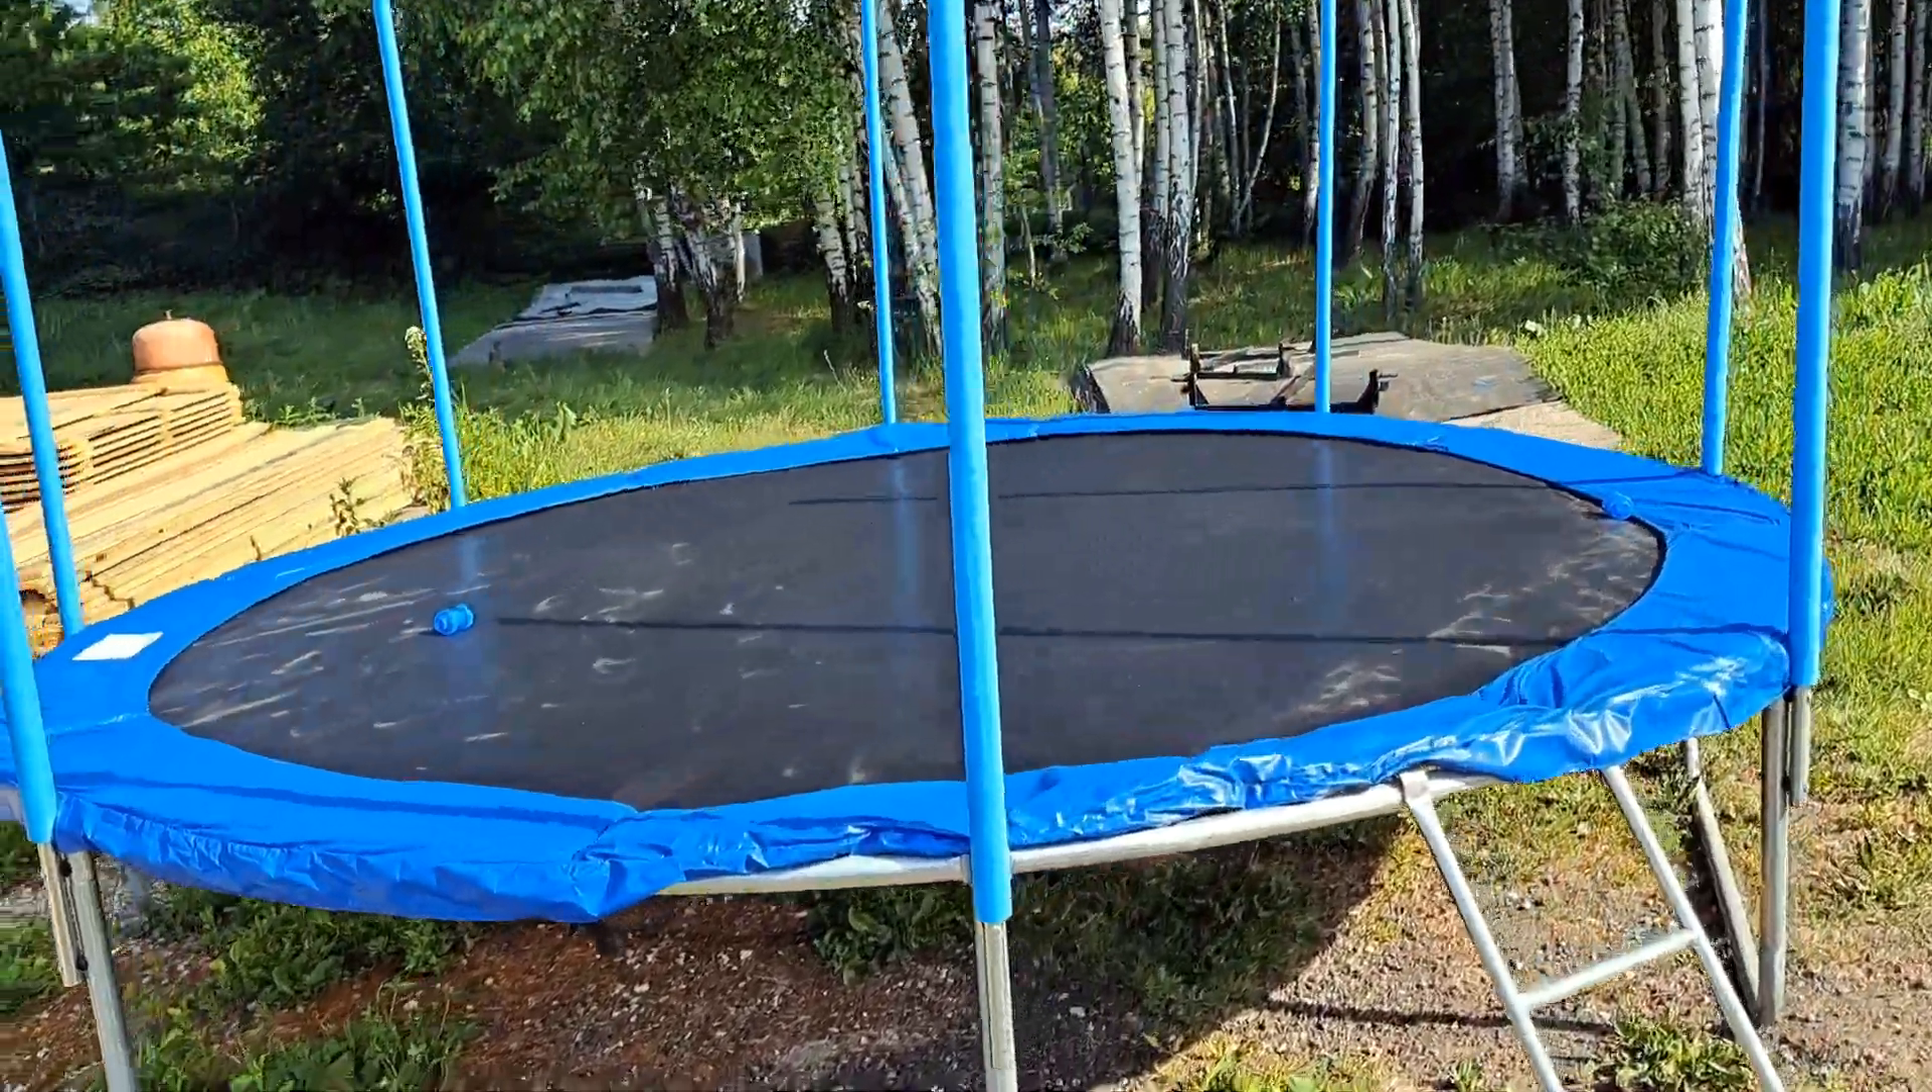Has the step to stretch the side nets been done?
No.